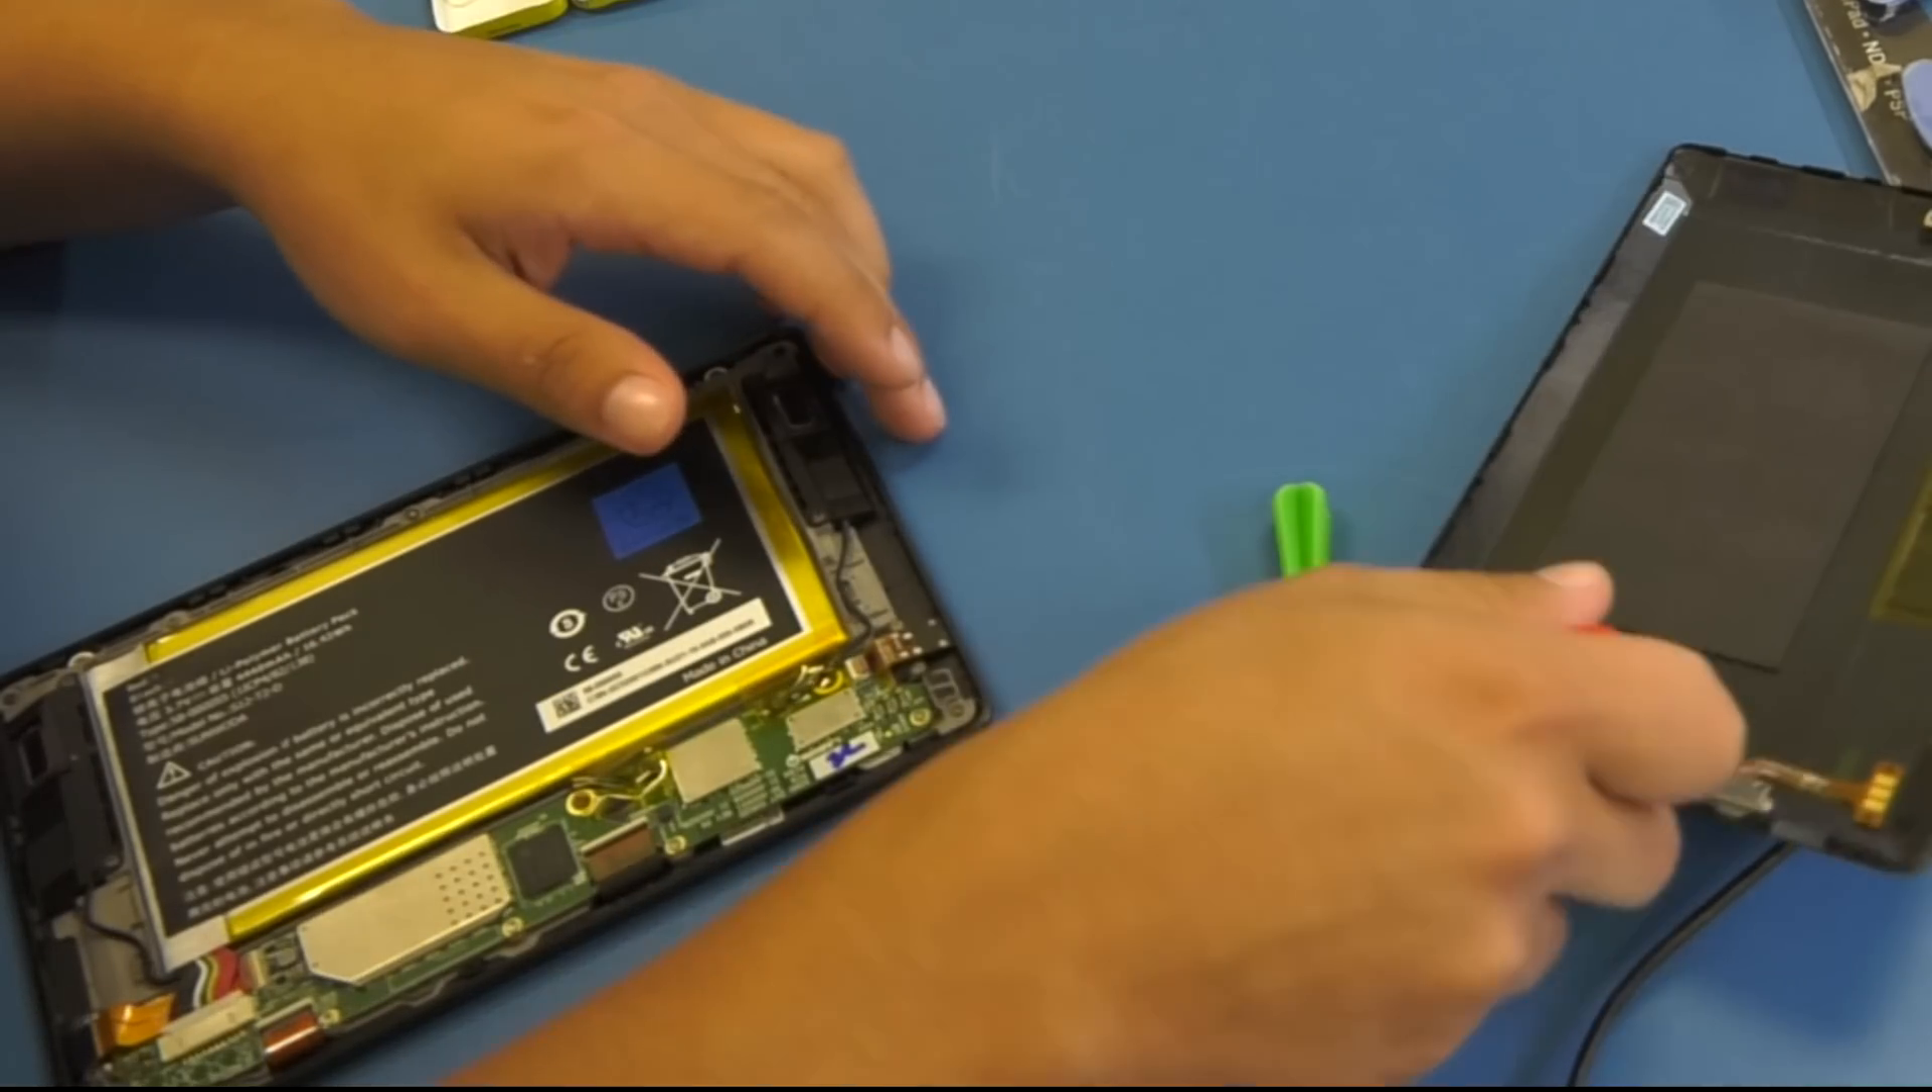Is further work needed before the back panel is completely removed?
No.